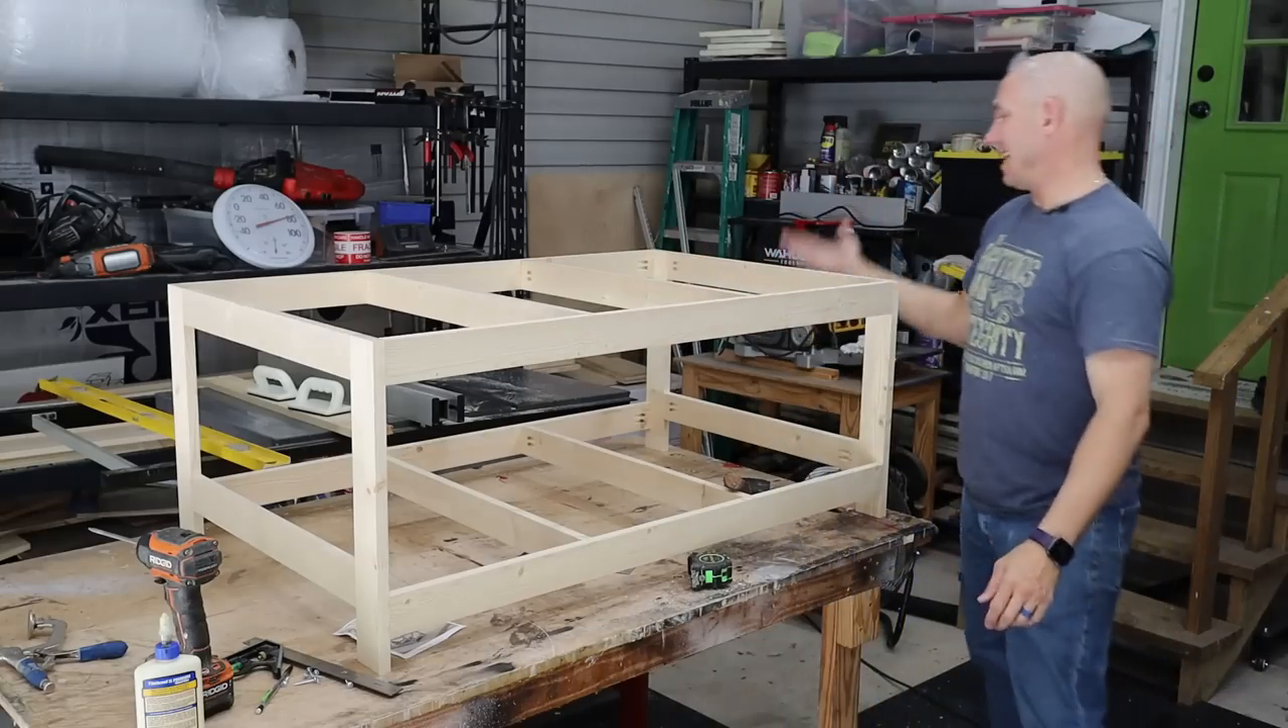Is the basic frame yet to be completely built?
No.